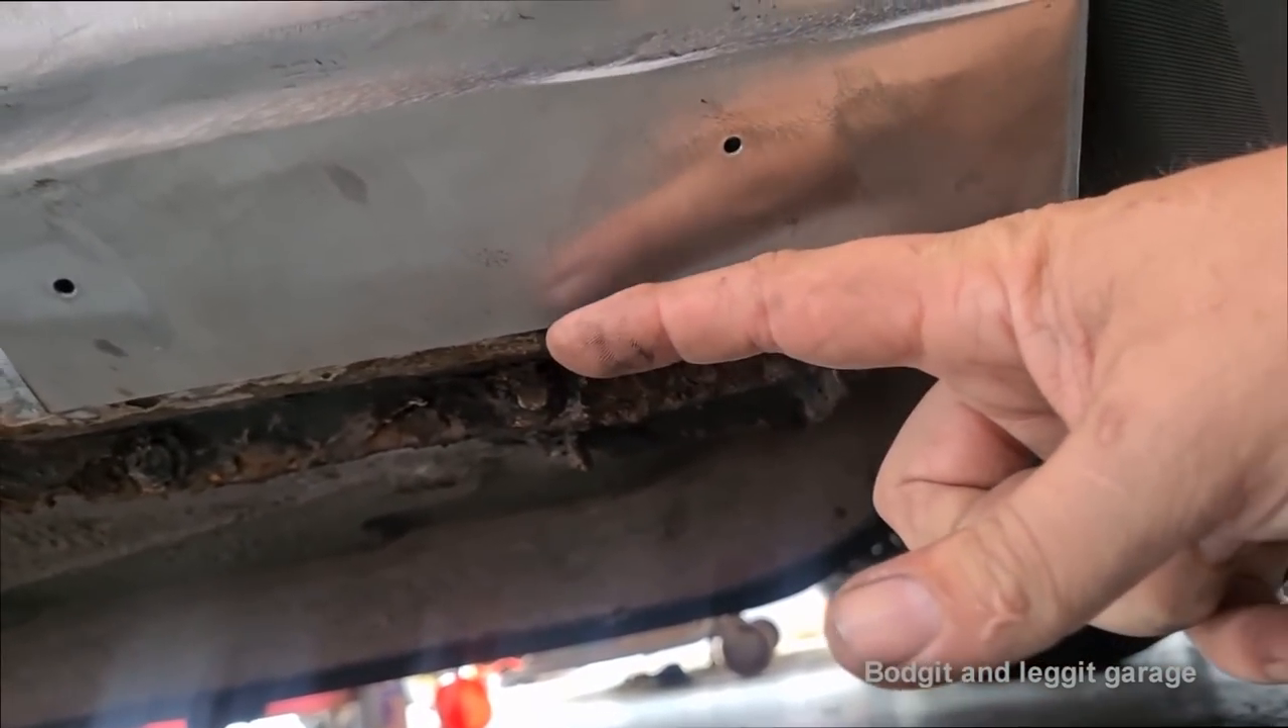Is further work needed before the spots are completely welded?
Yes.